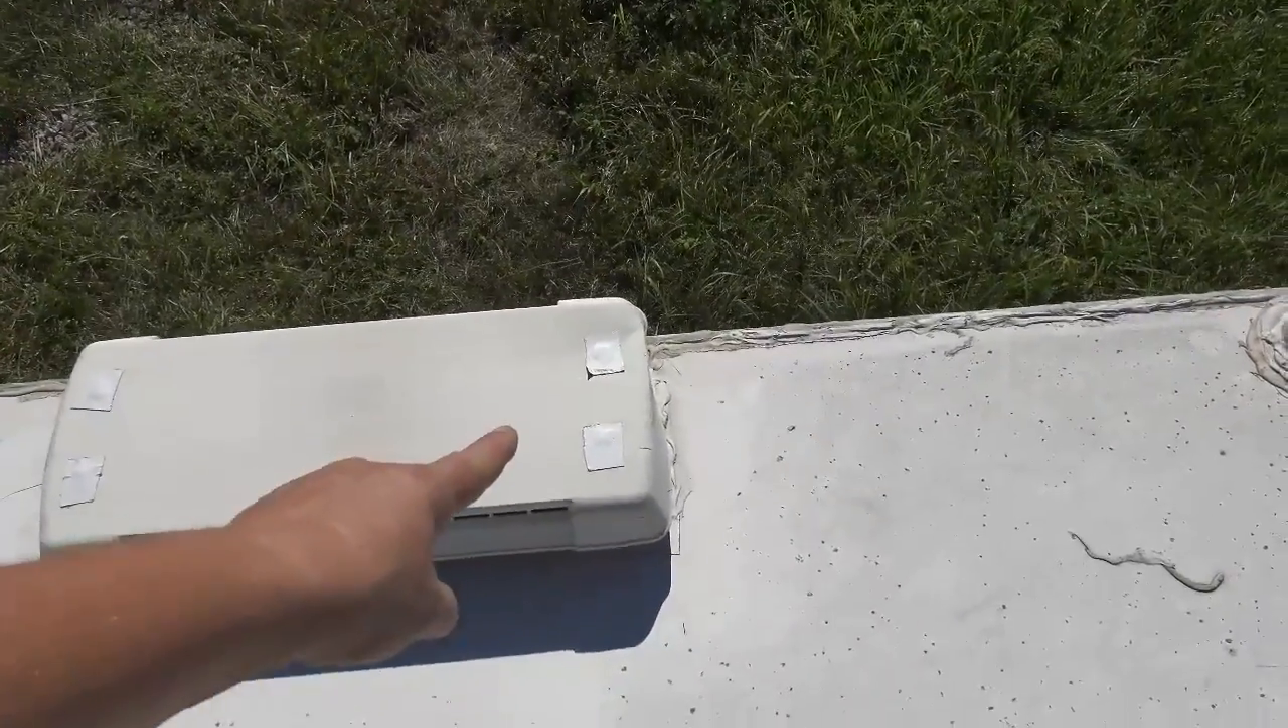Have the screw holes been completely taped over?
Yes.